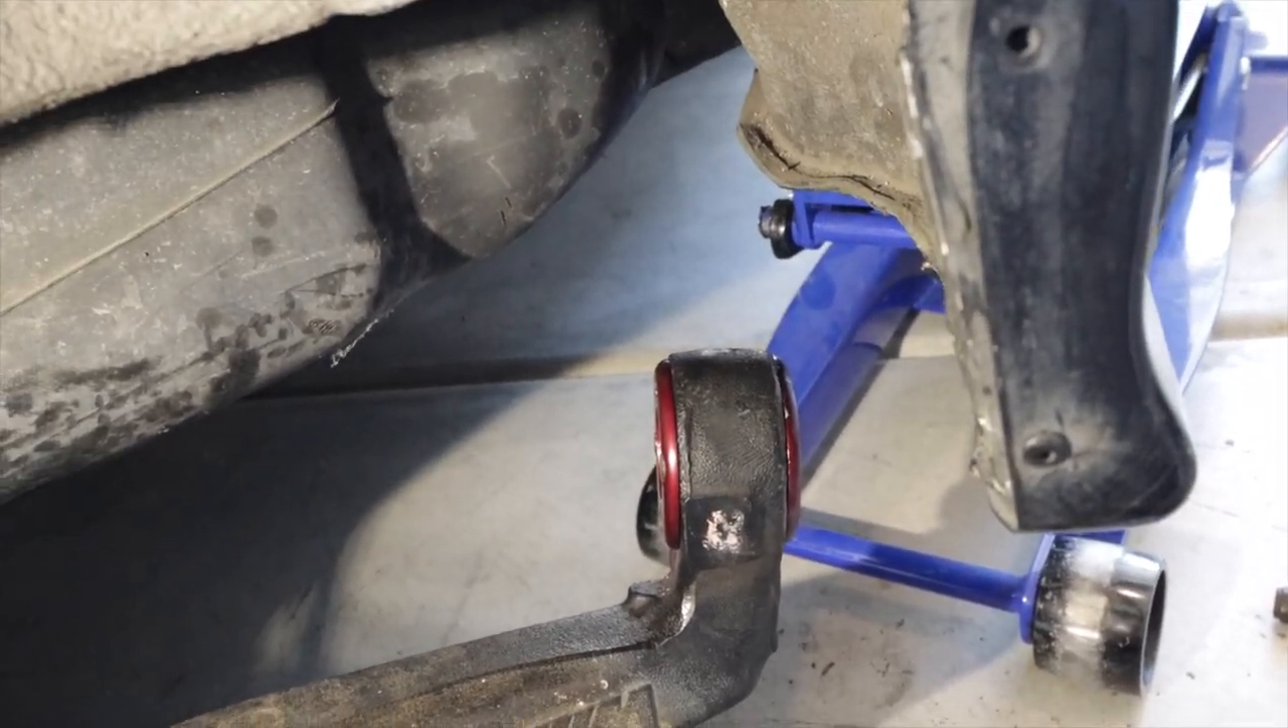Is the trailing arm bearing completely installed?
Yes.